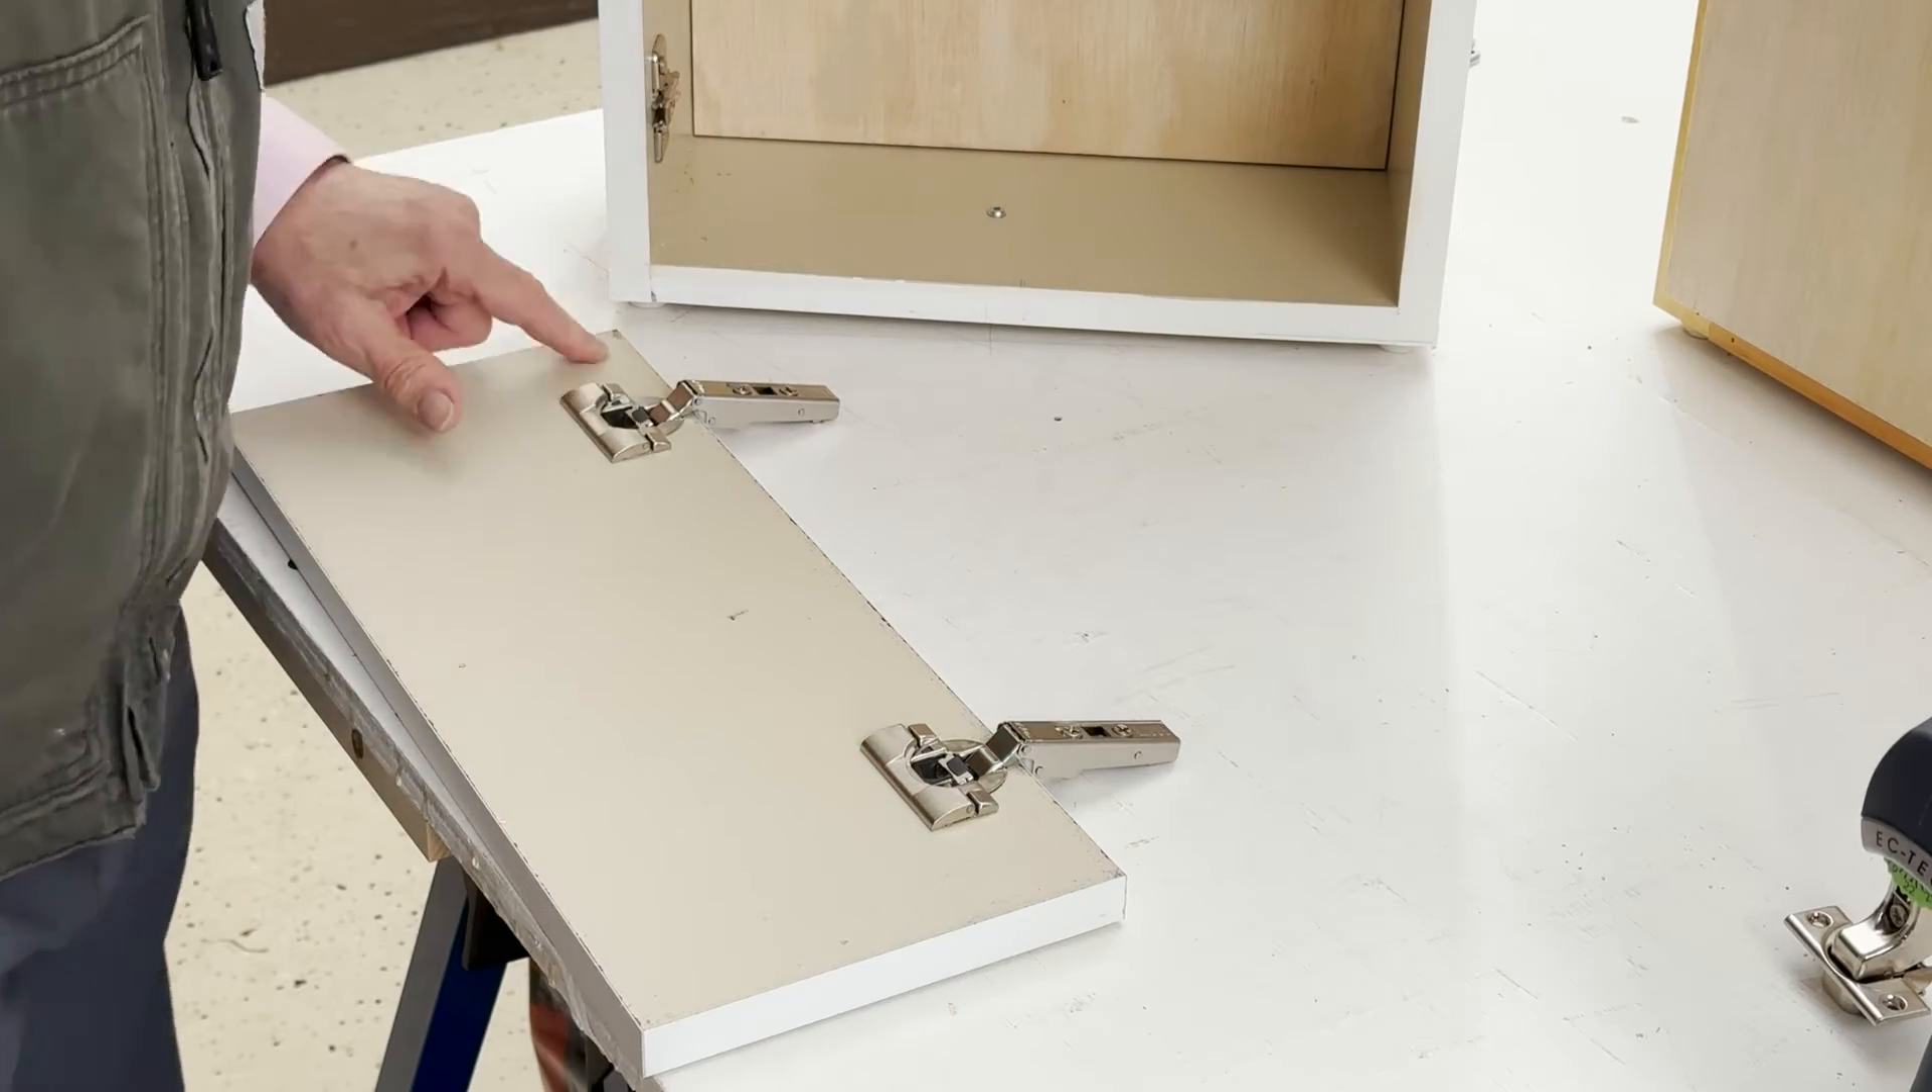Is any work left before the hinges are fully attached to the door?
No.